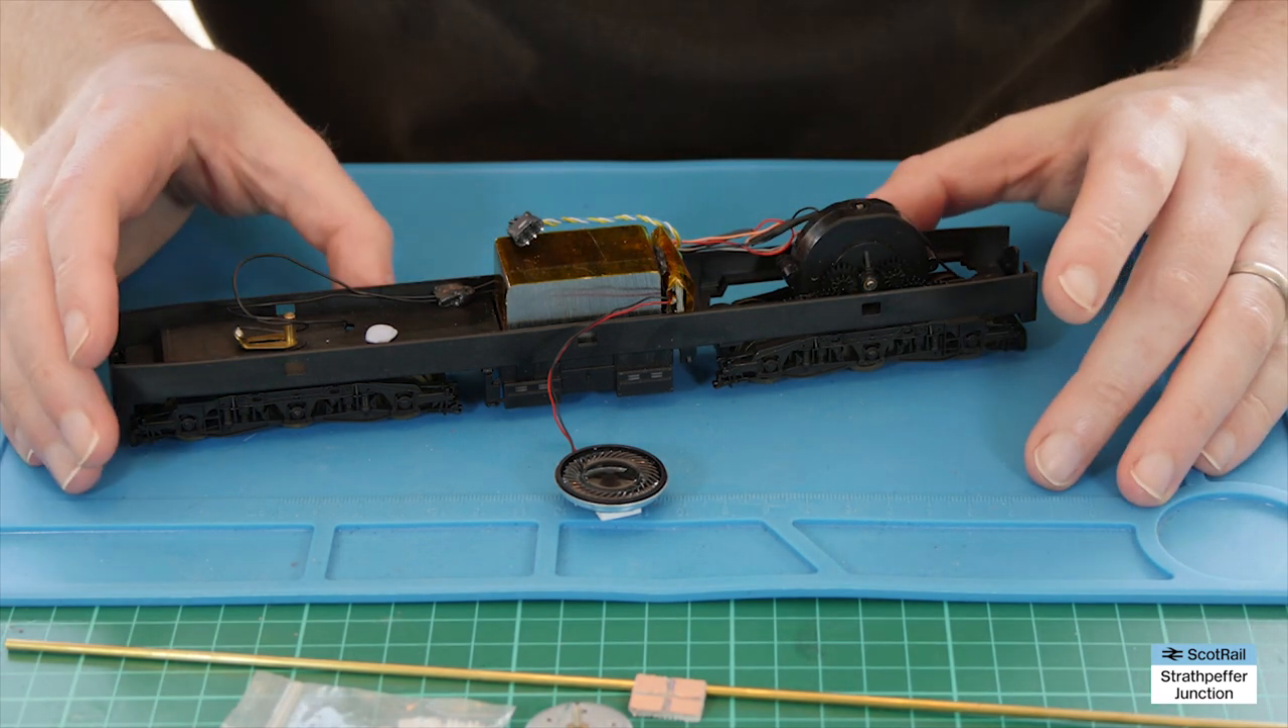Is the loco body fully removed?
Yes.